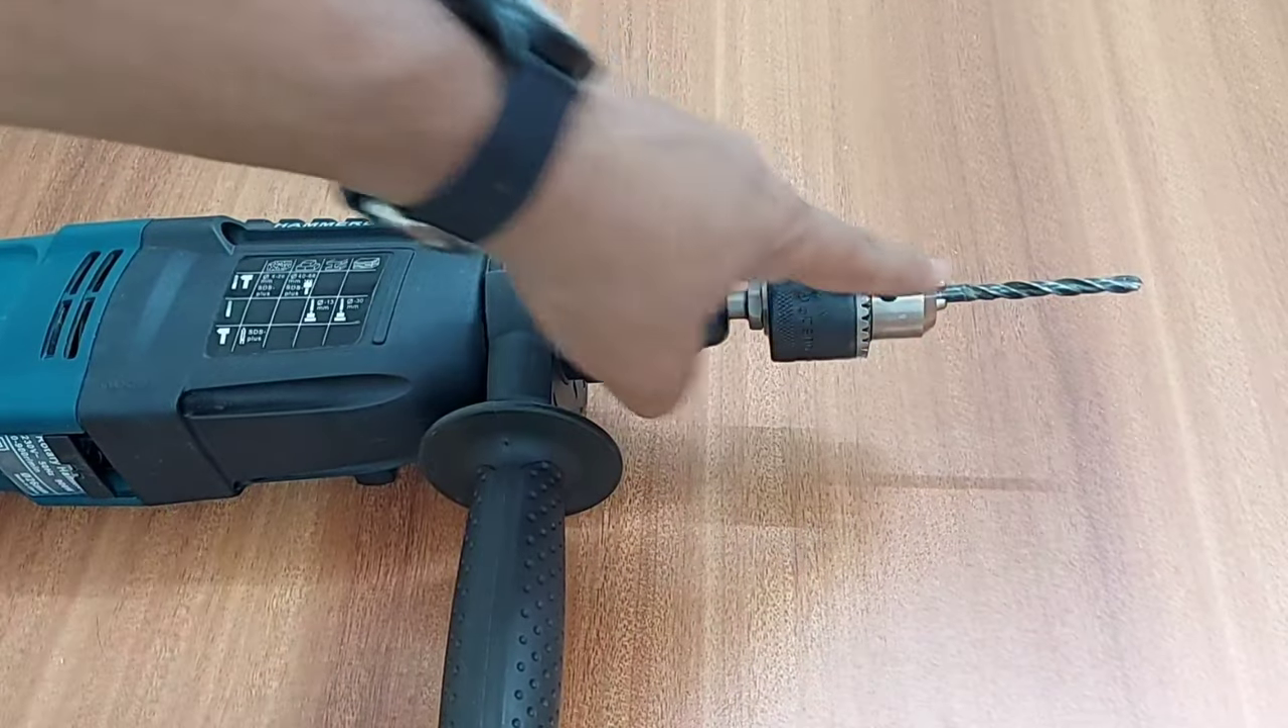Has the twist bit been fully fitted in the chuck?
Yes.